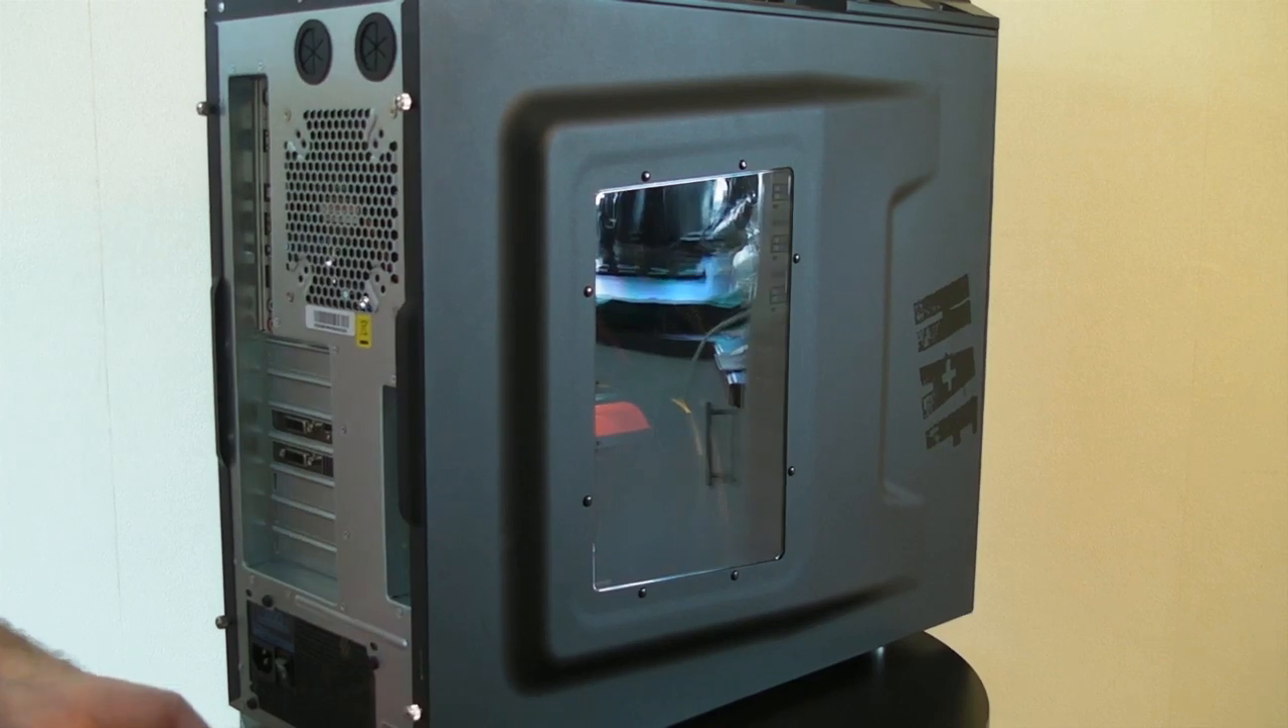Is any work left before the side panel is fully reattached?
No.